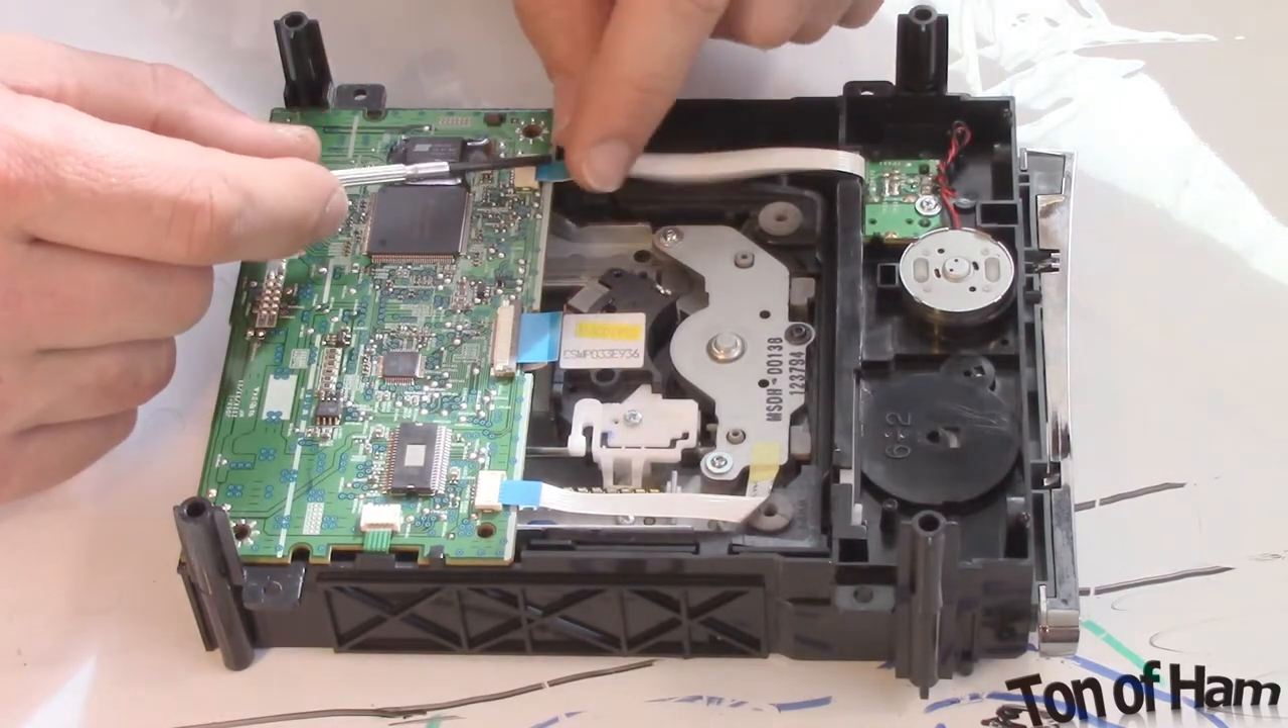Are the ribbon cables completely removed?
No.